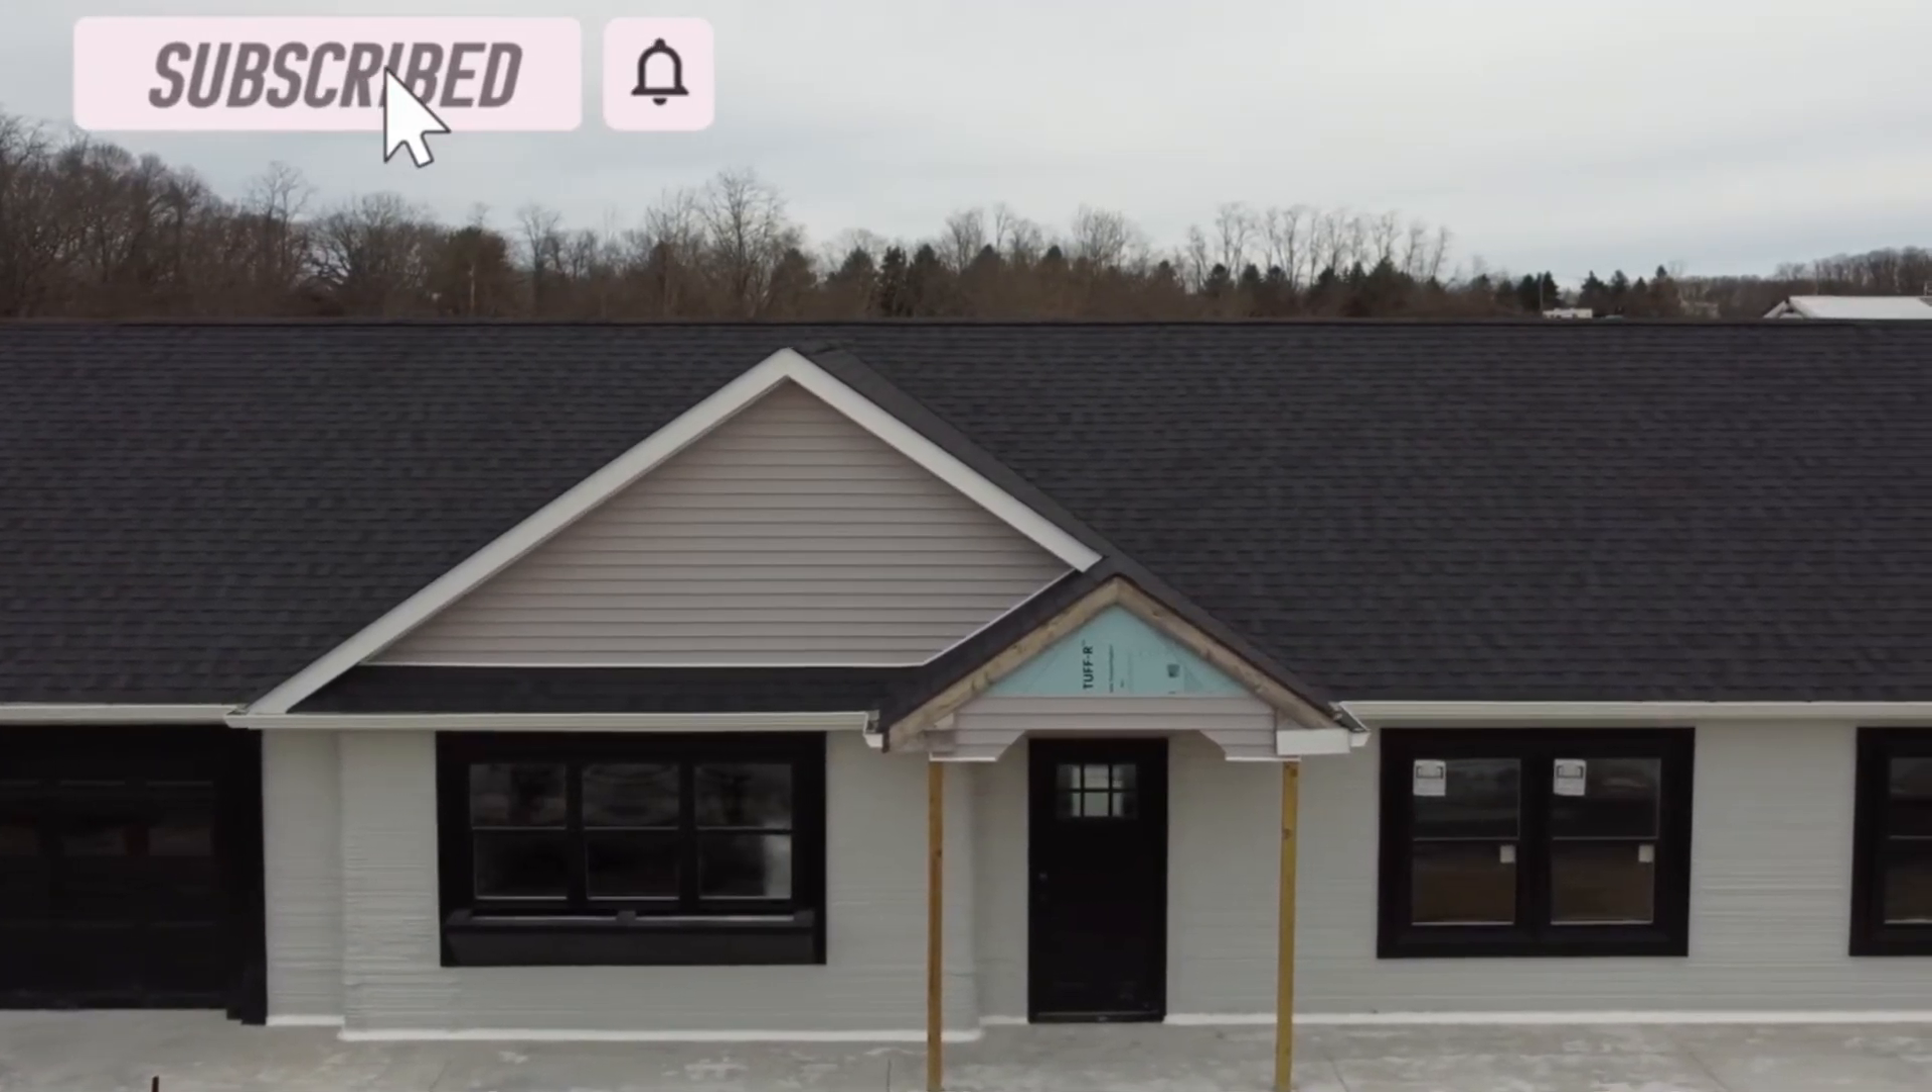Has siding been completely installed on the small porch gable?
No.